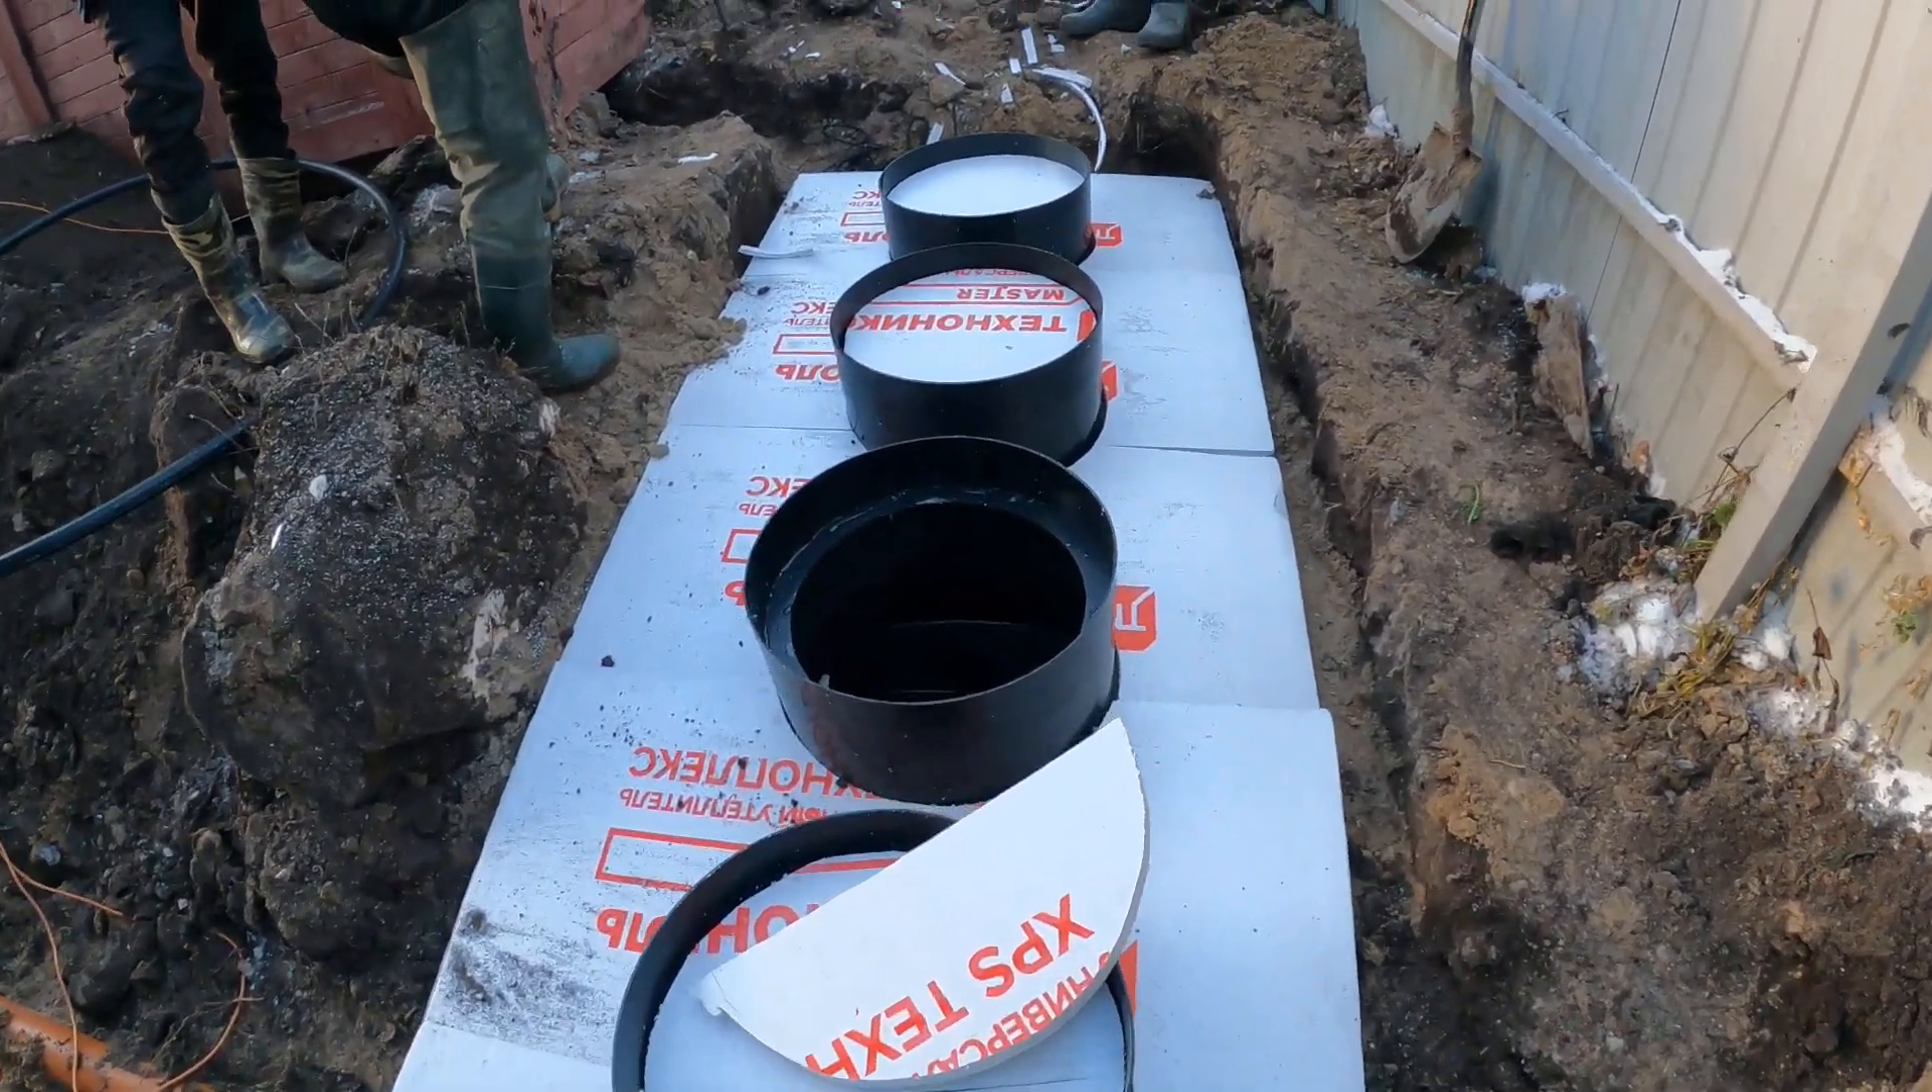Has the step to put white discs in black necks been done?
No.